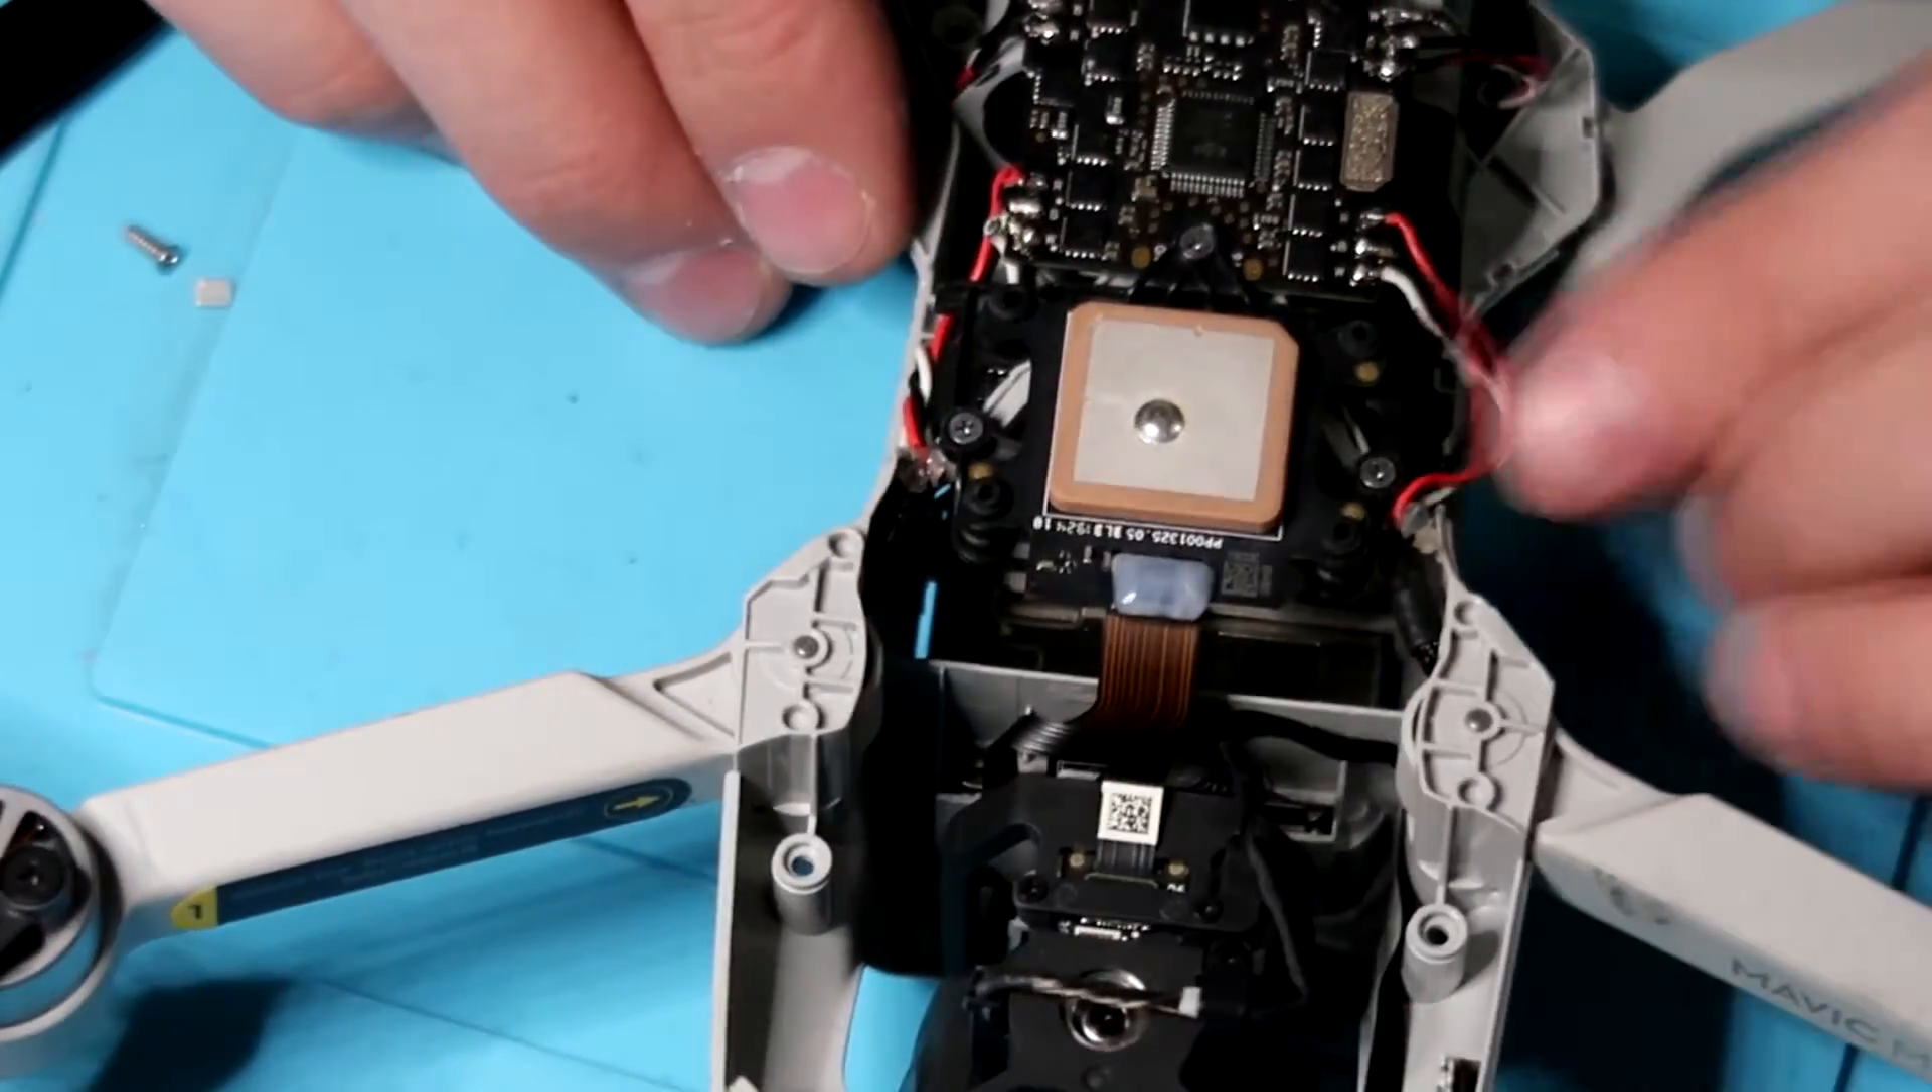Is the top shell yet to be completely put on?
Yes.